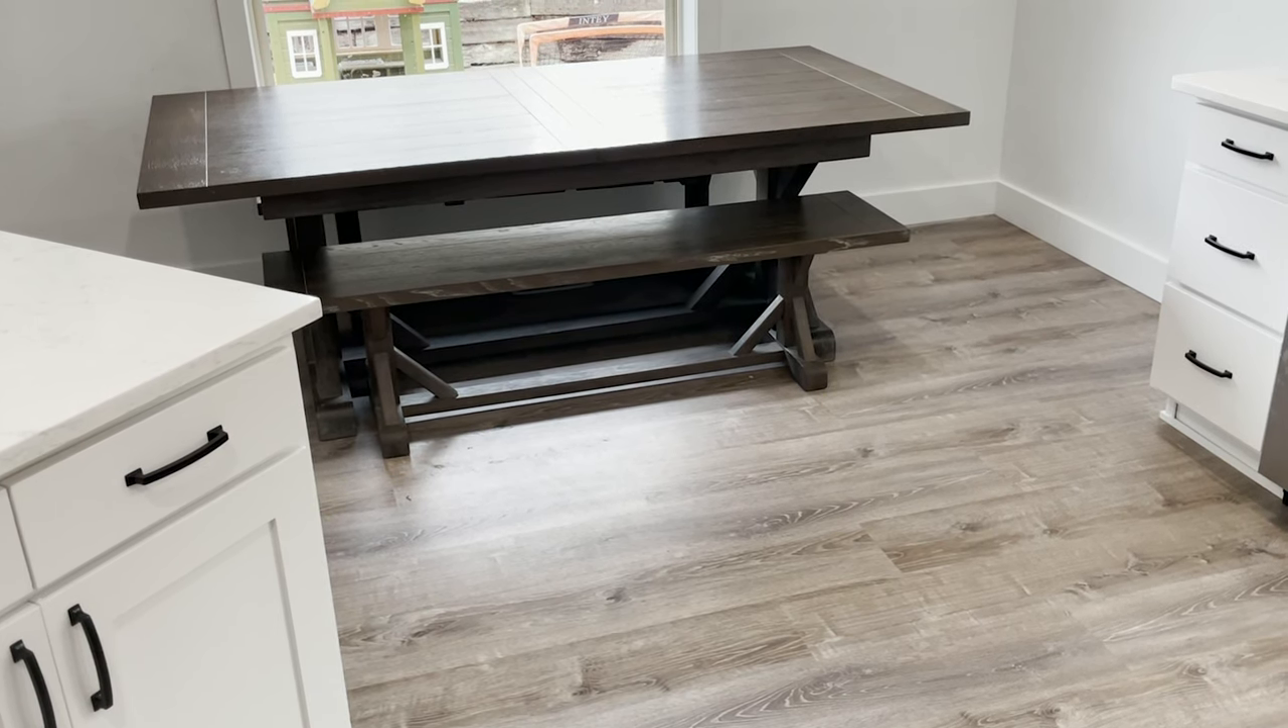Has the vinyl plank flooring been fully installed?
Yes.